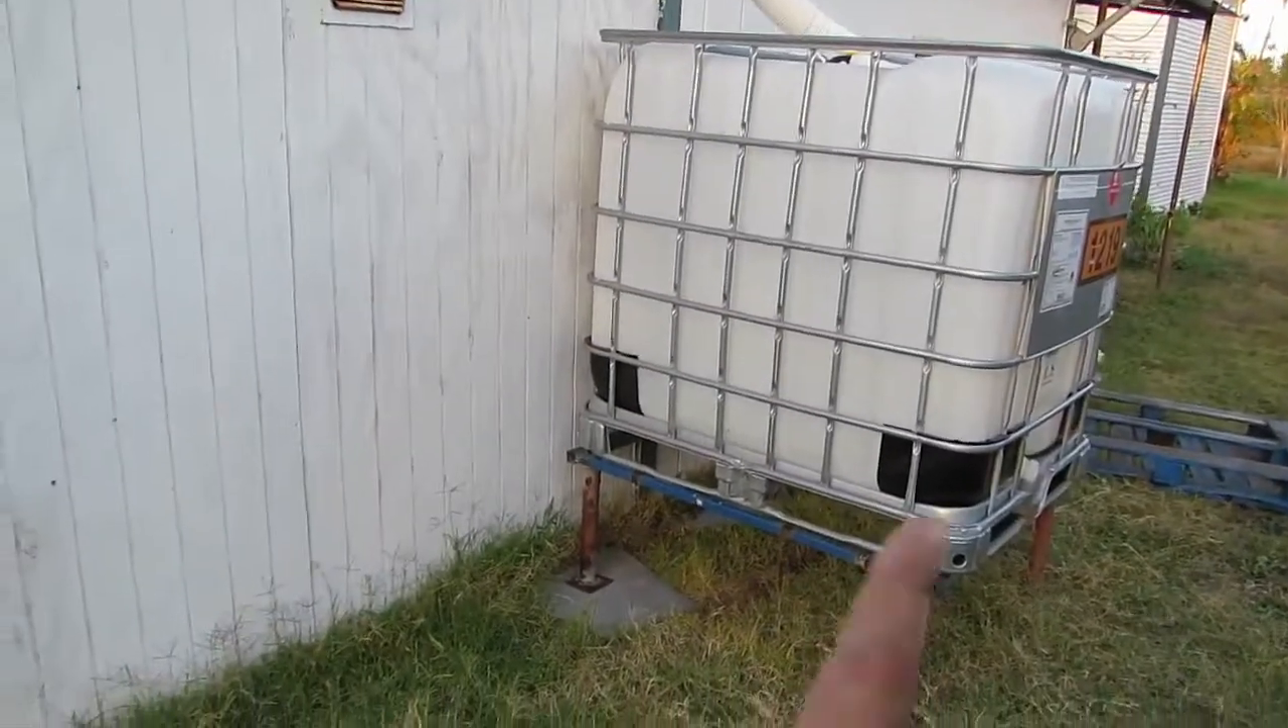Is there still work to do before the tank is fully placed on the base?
No.